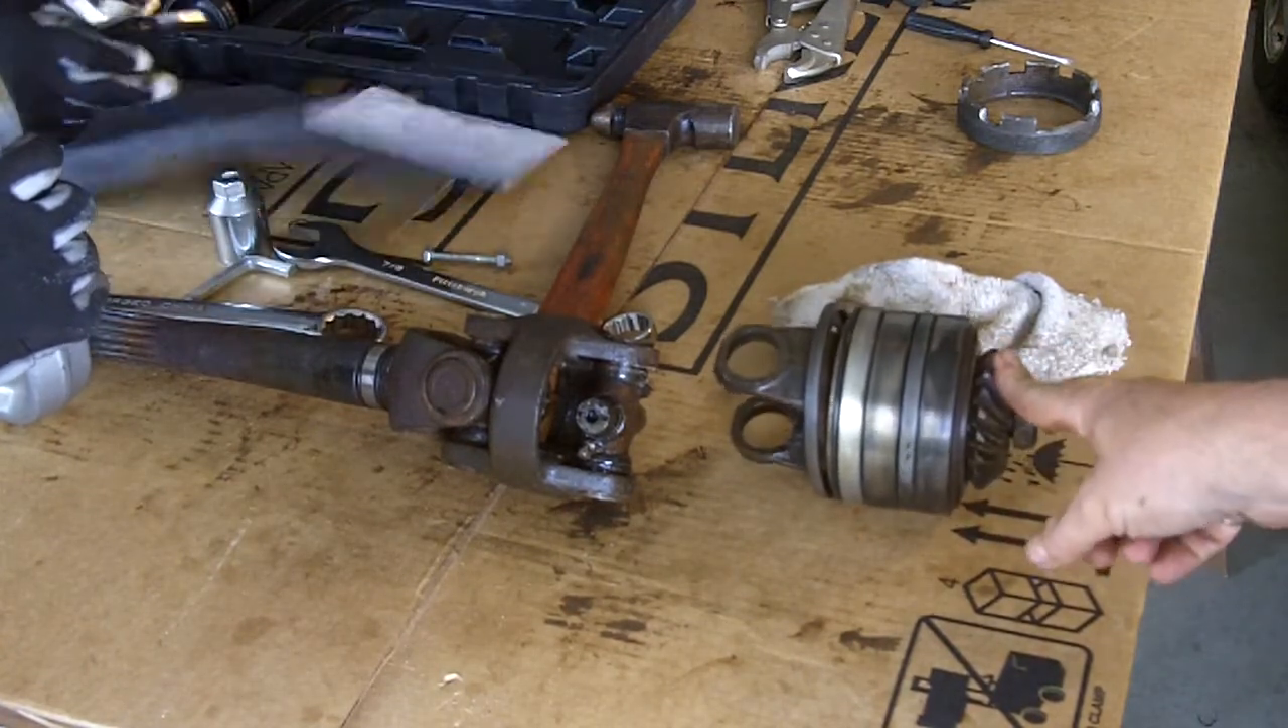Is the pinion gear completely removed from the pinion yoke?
No.